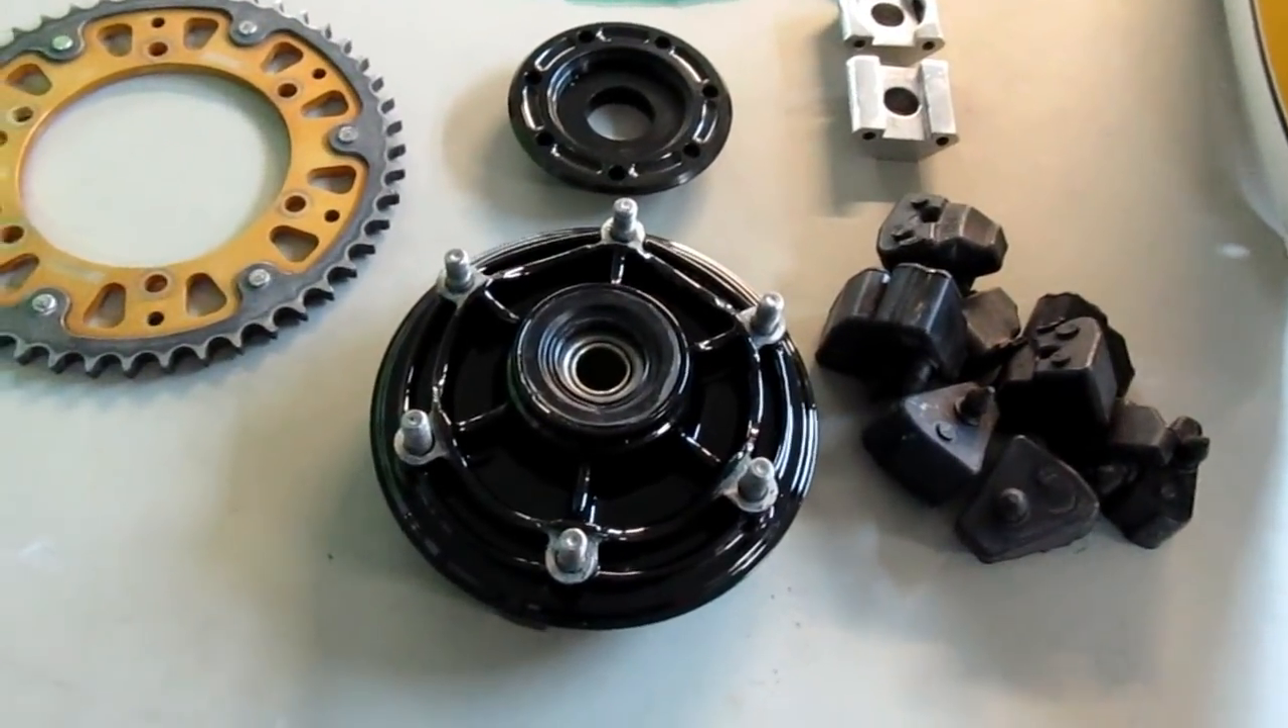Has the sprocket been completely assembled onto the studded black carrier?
No.